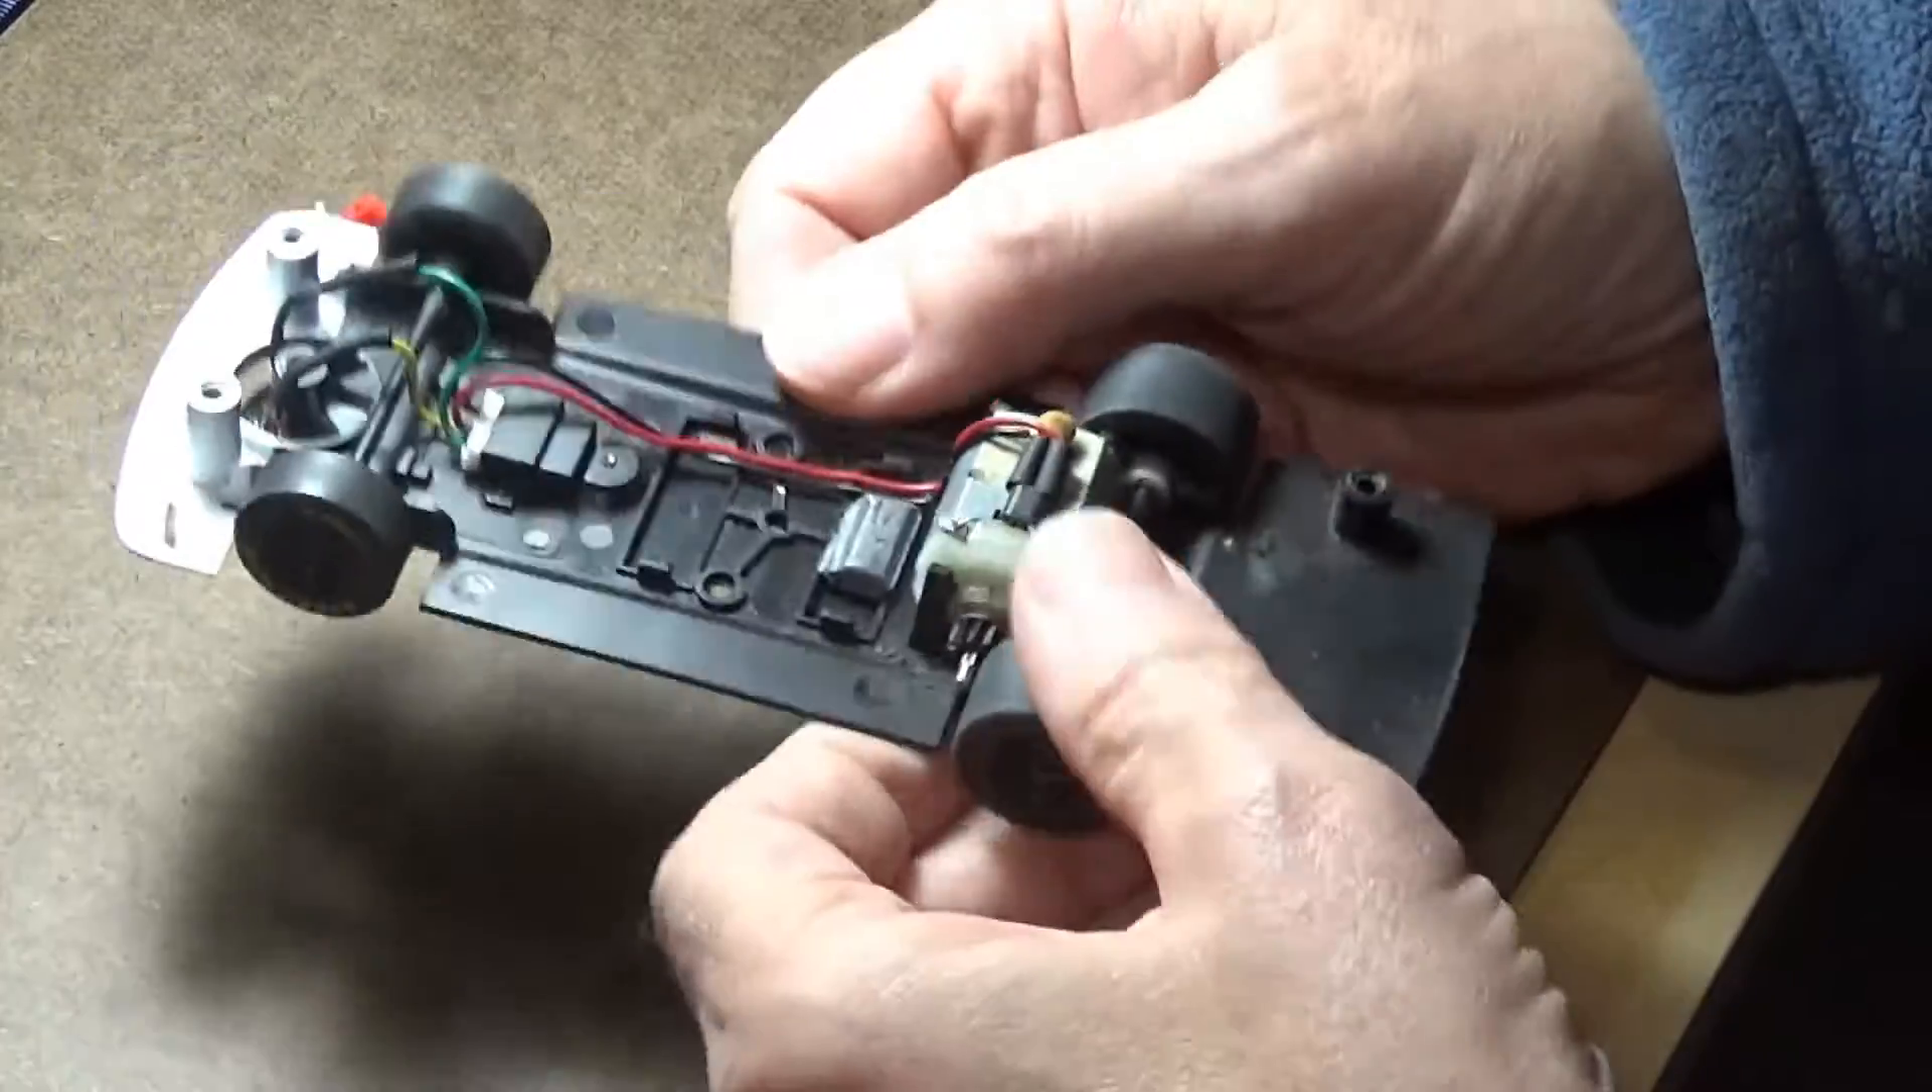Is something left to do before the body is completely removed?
No.